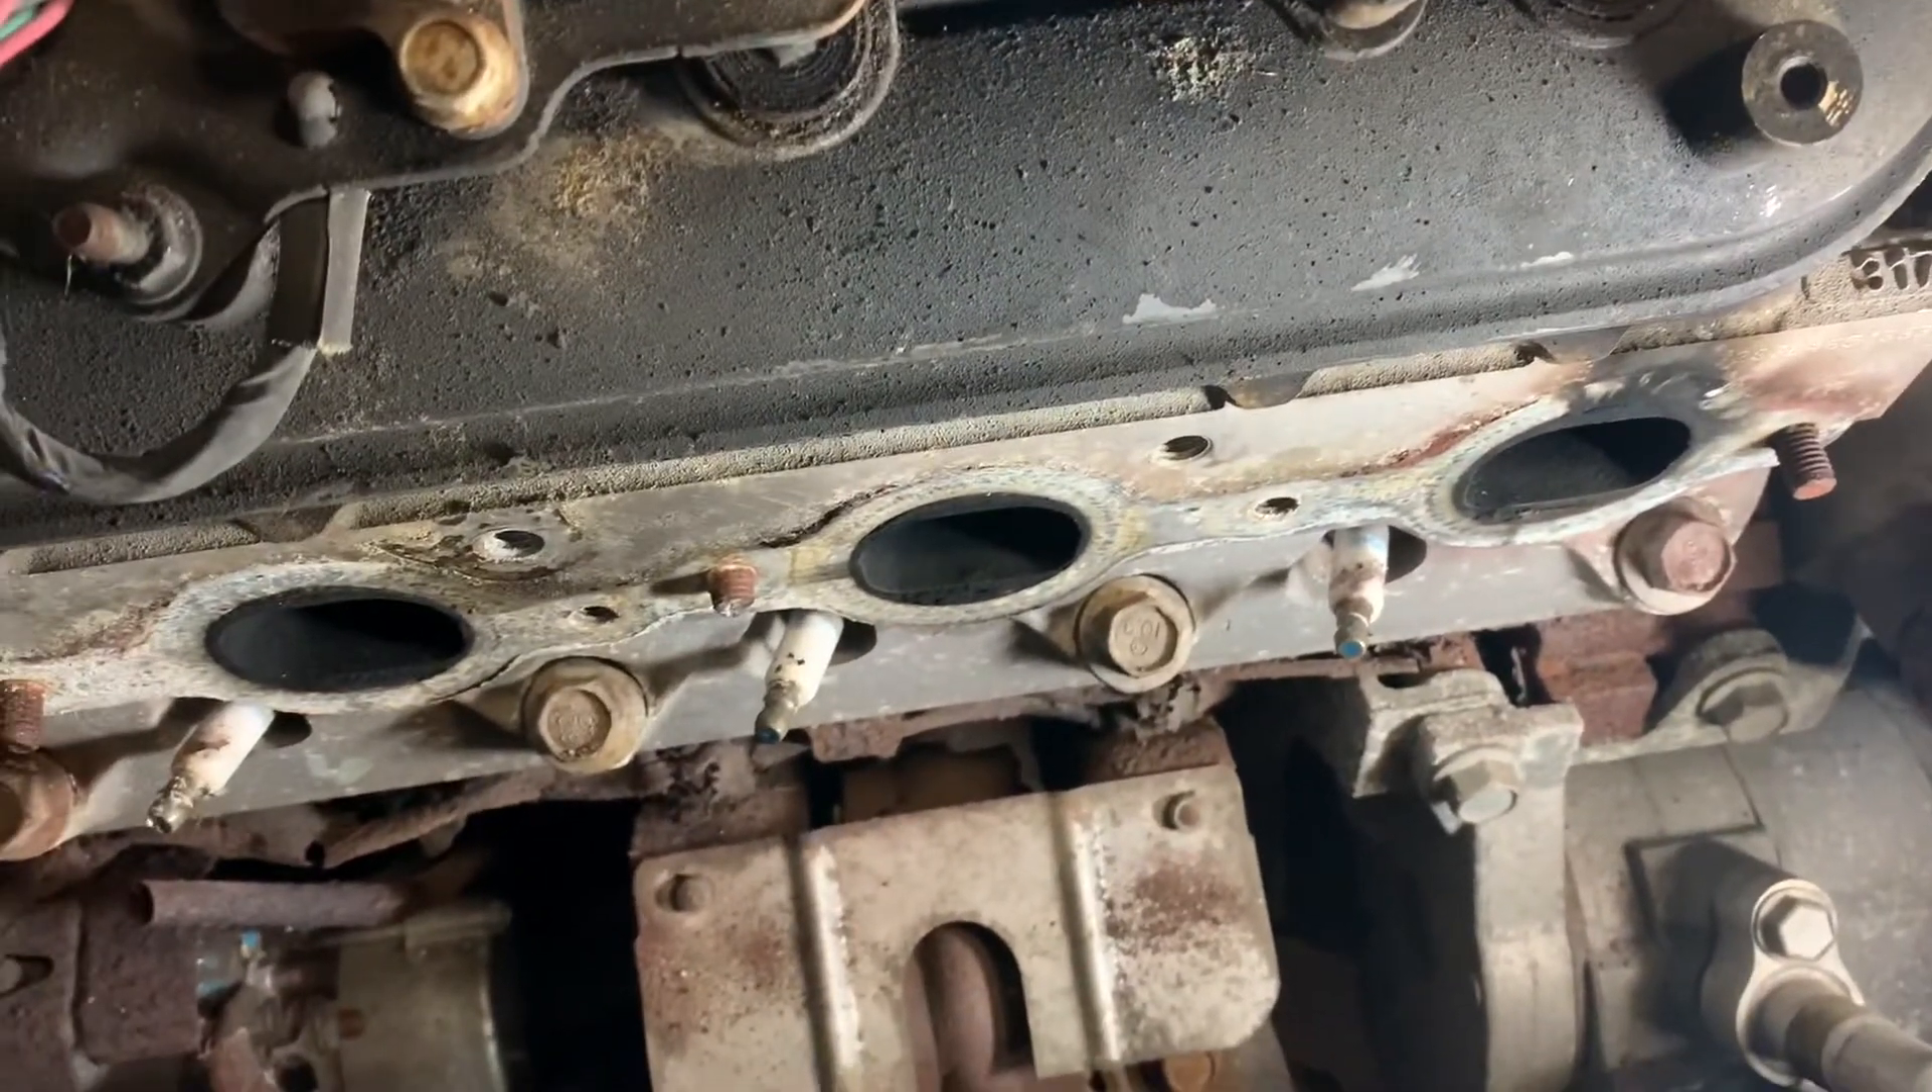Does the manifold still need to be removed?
No.